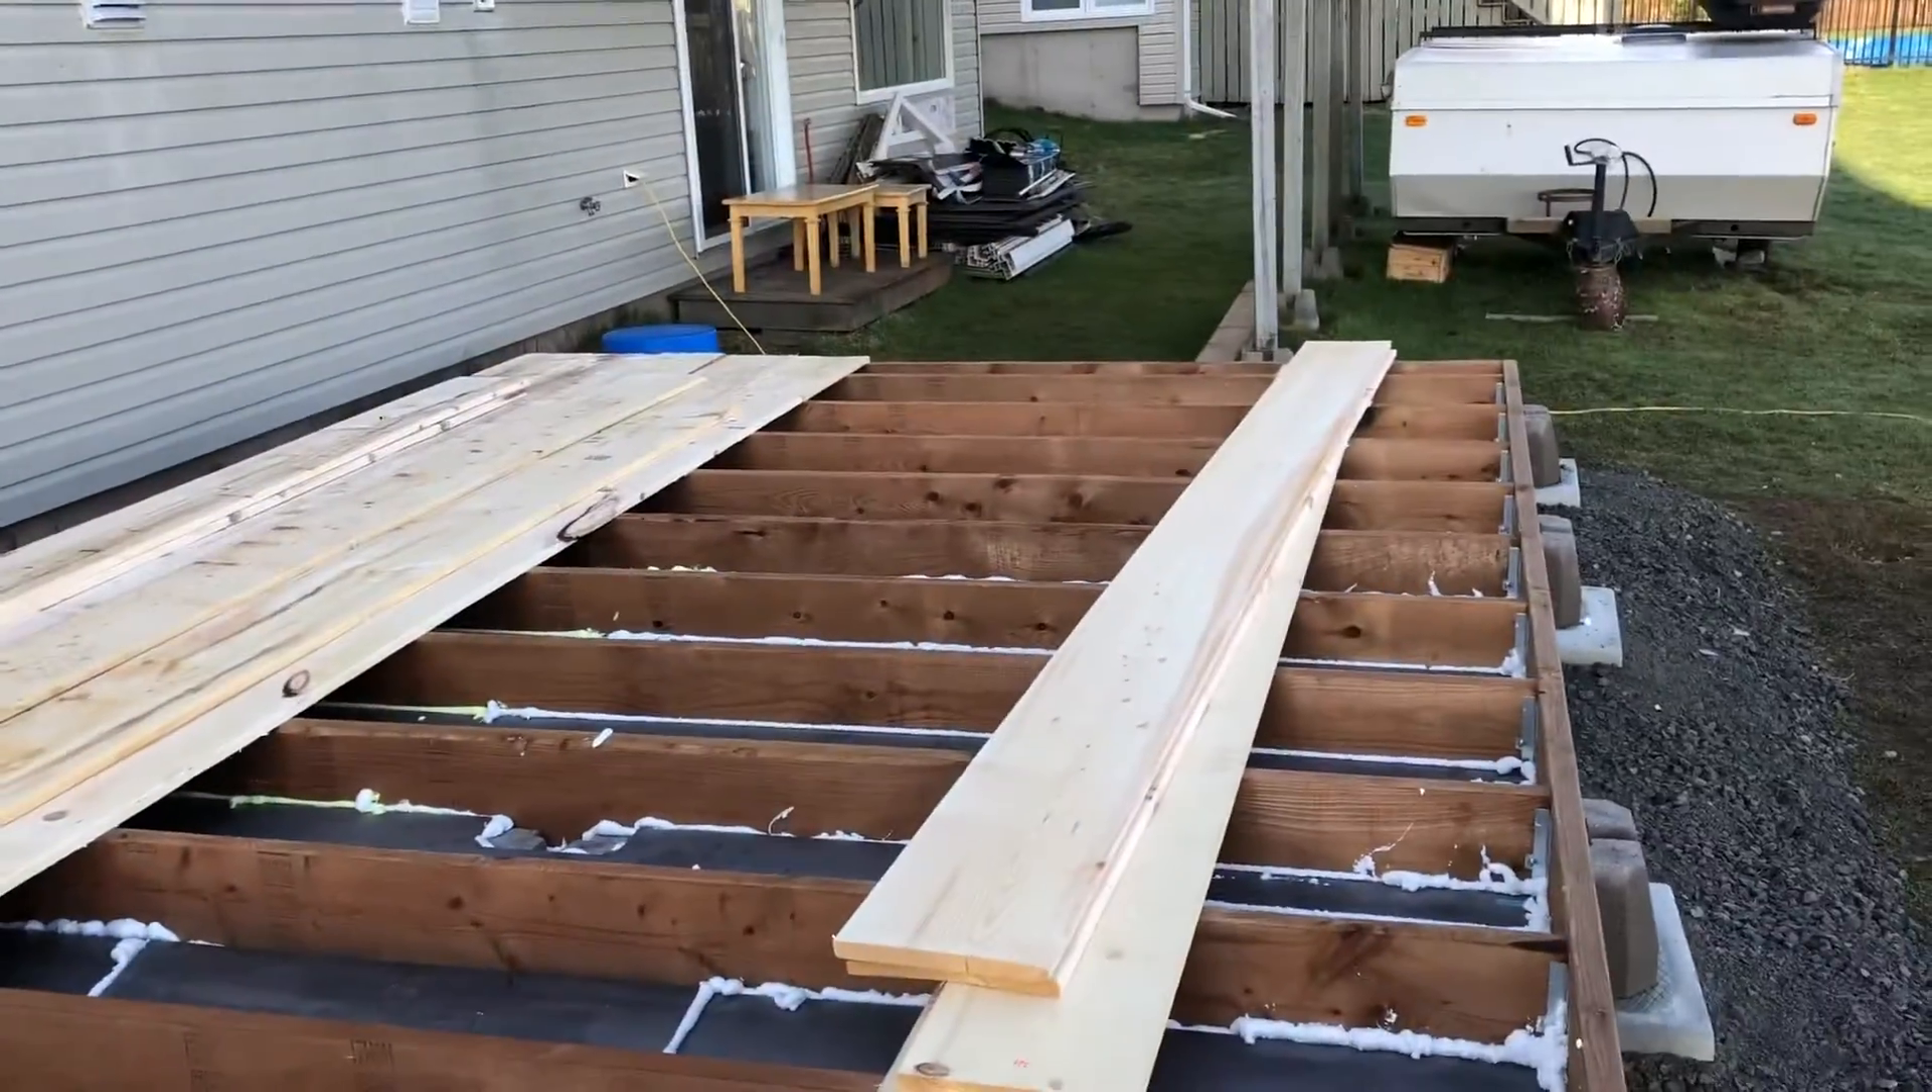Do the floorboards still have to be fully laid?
Yes.